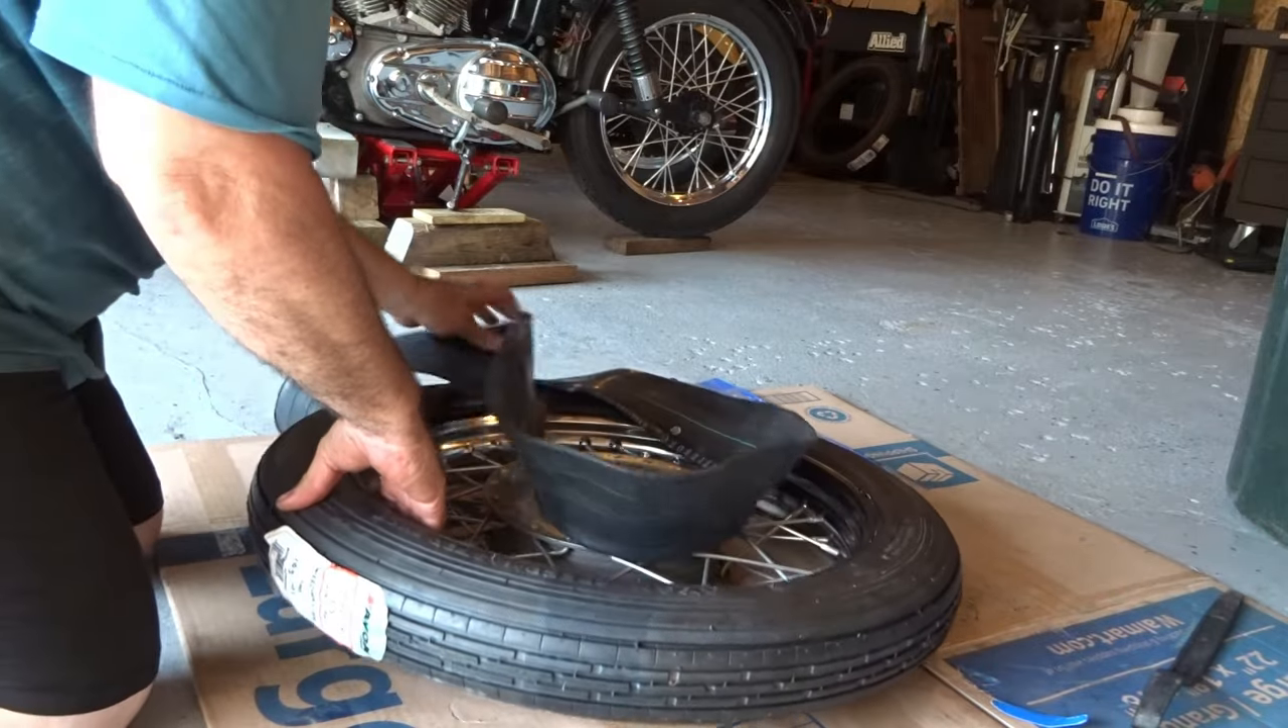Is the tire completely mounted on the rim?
No.